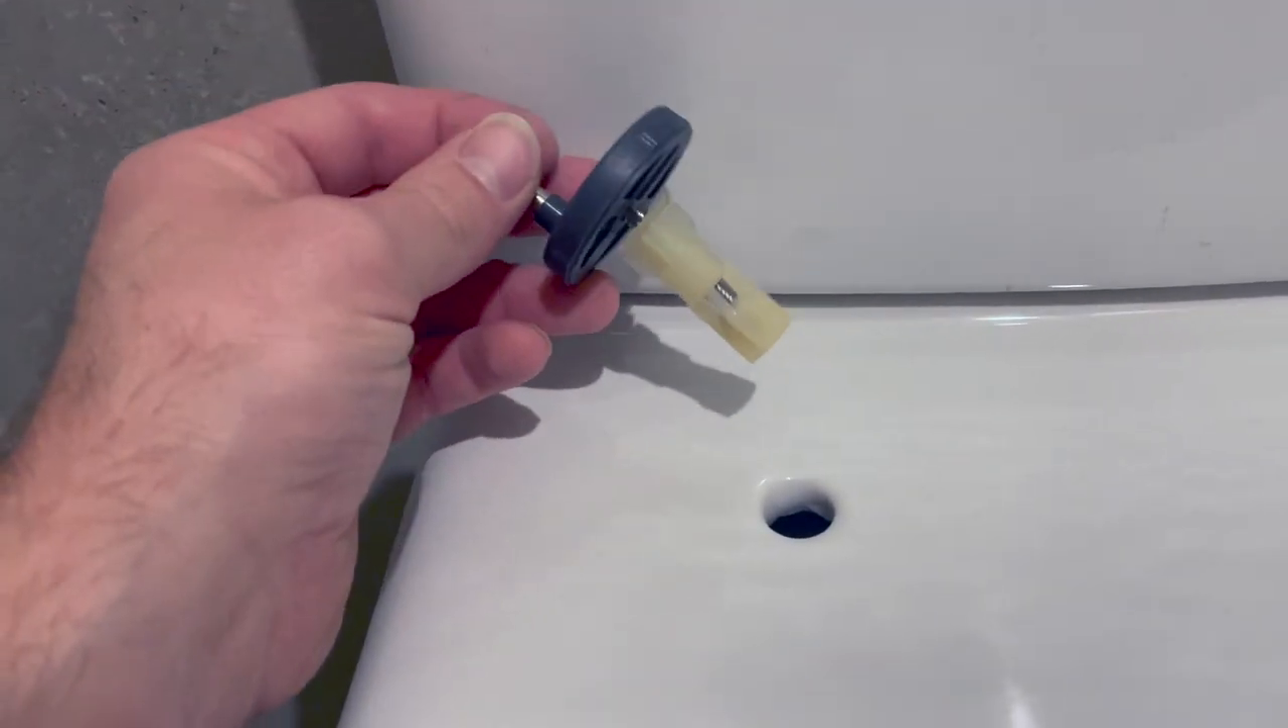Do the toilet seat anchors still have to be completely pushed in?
Yes.